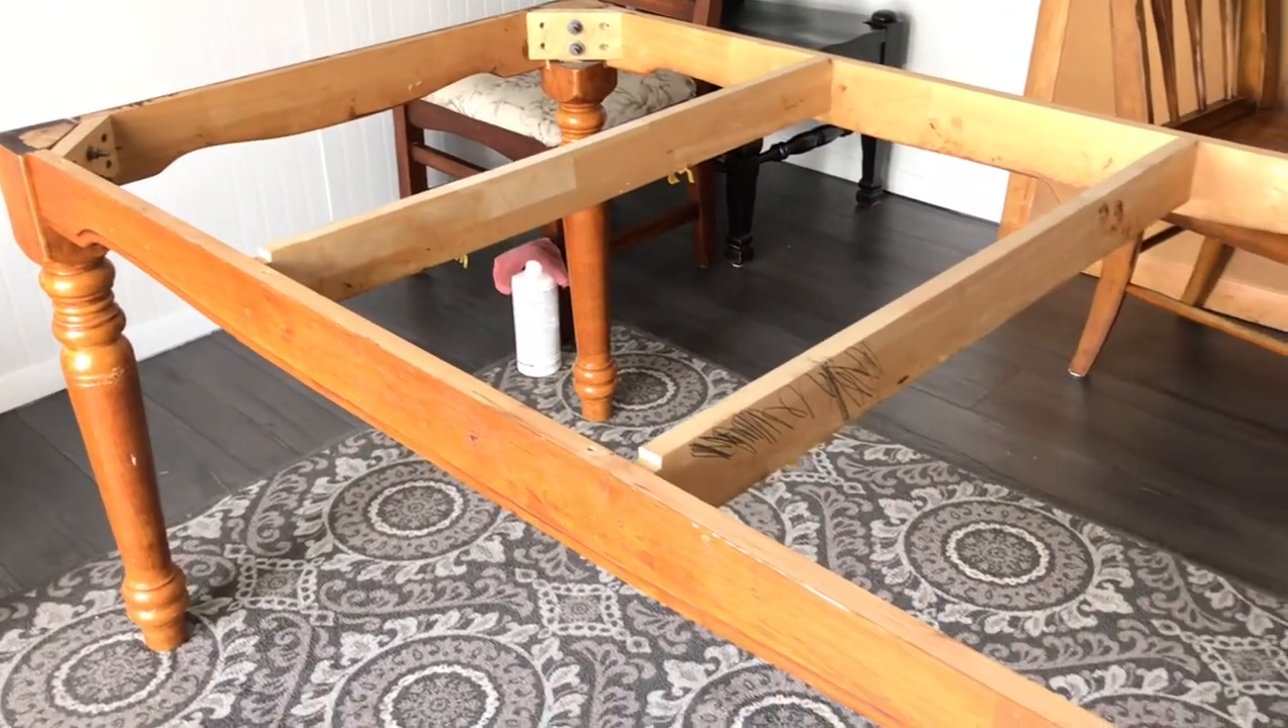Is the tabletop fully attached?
No.